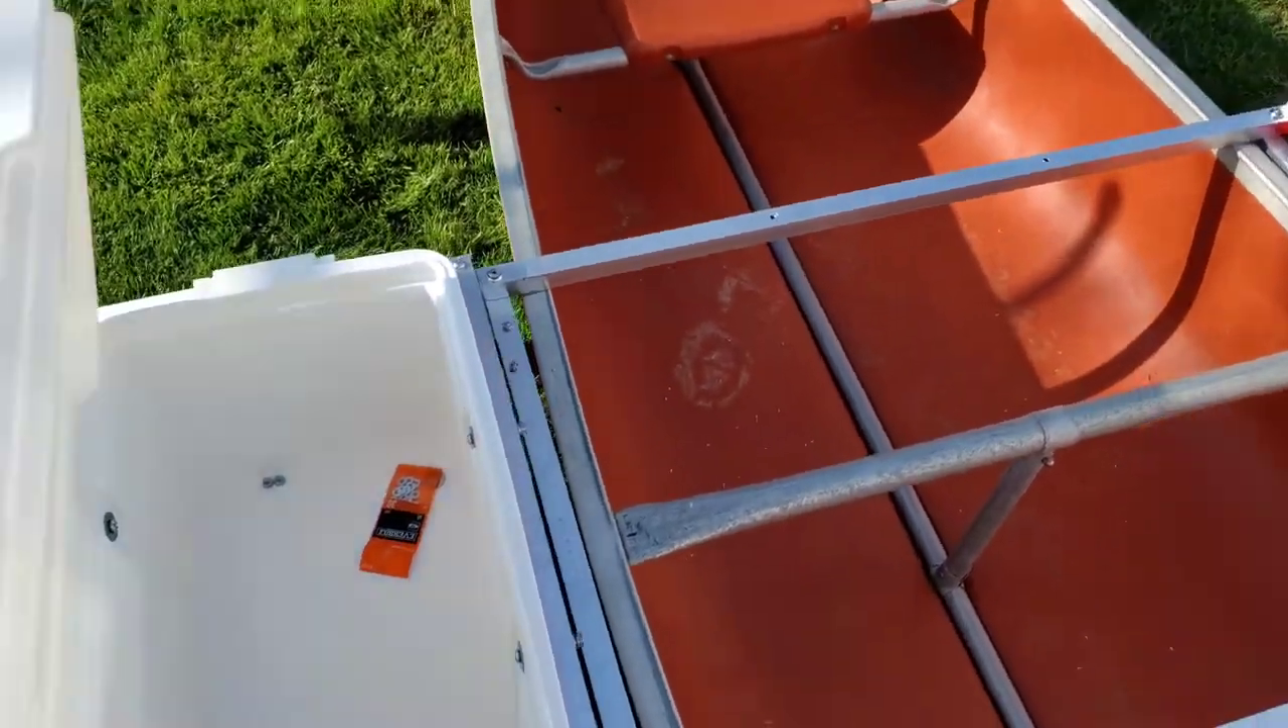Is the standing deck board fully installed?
No.